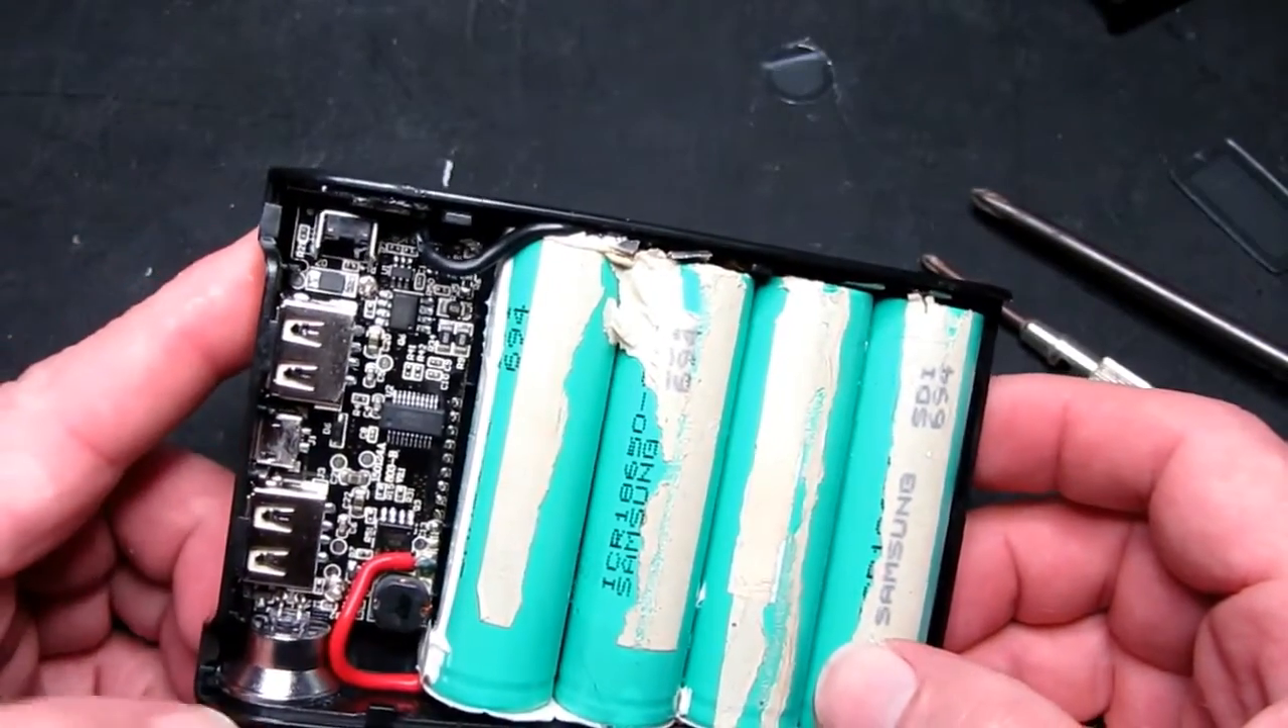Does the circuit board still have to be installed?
No.